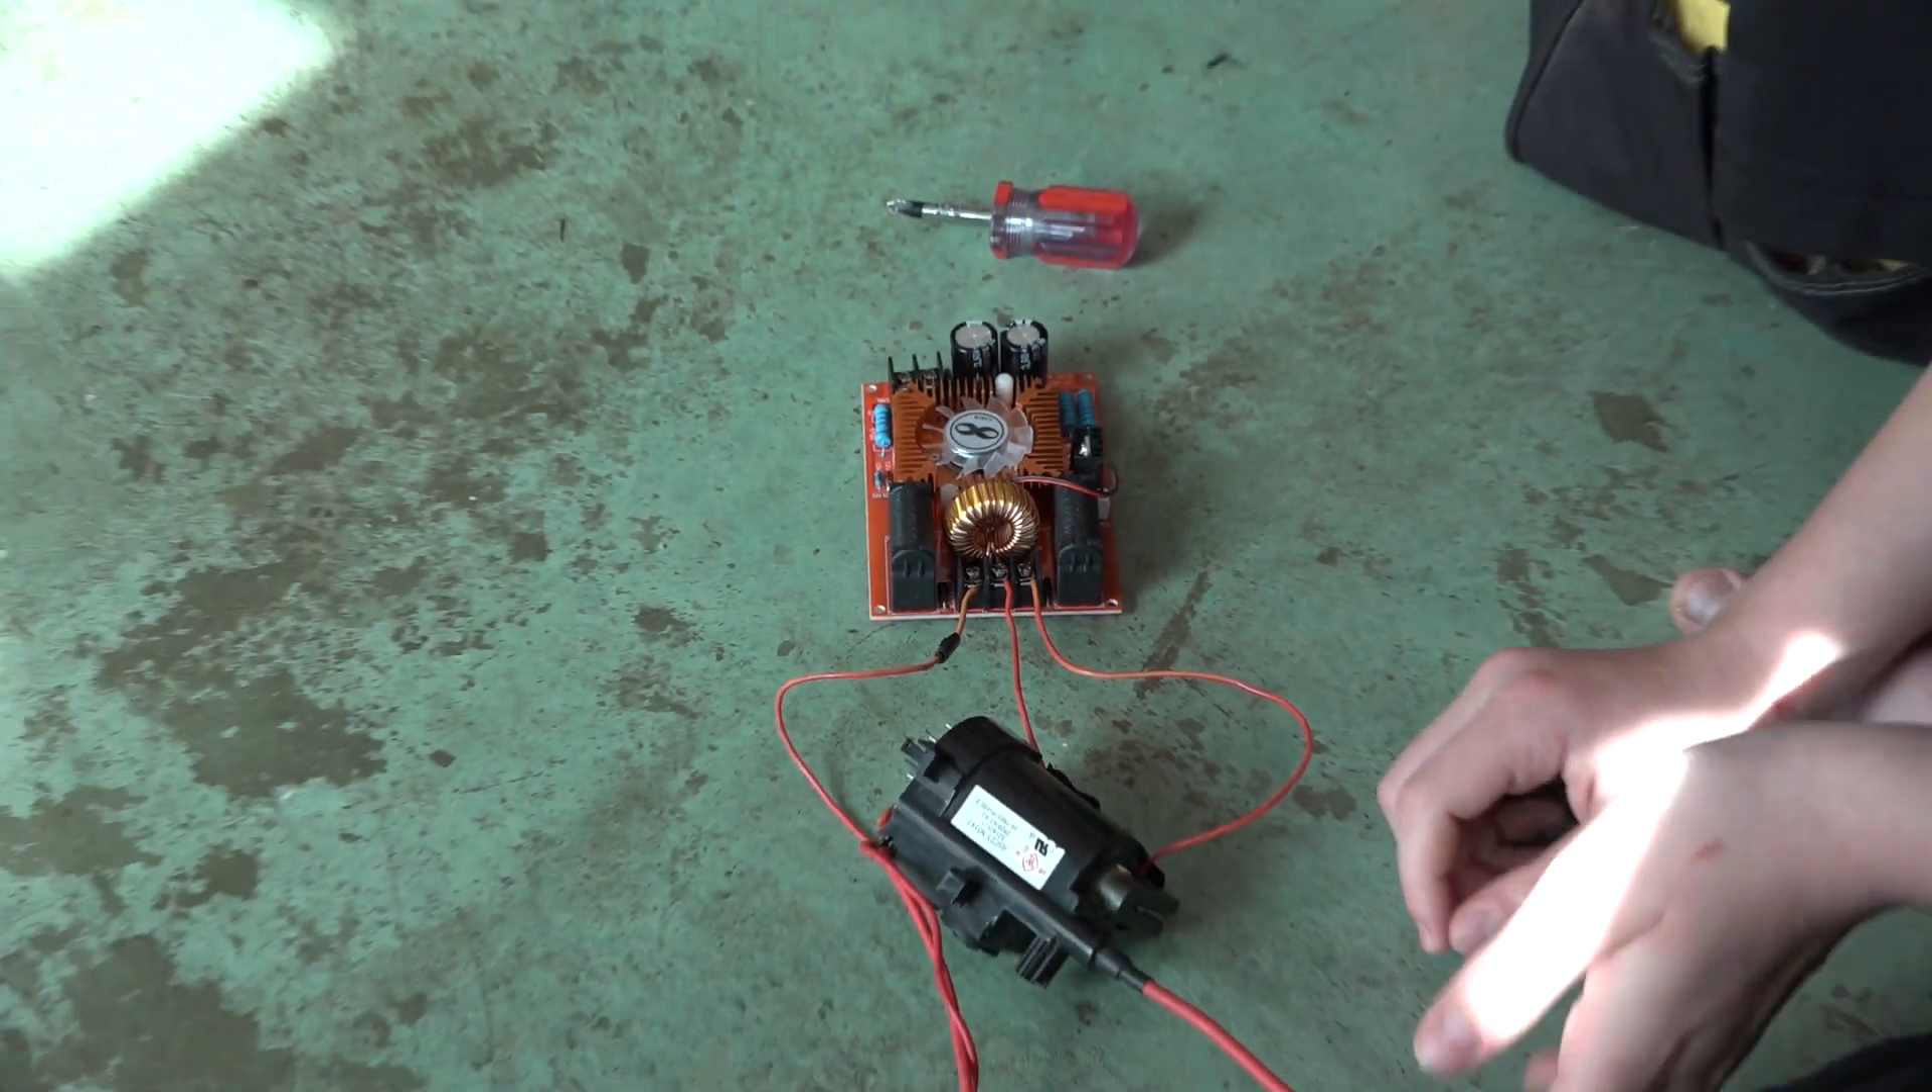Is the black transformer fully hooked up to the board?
Yes.